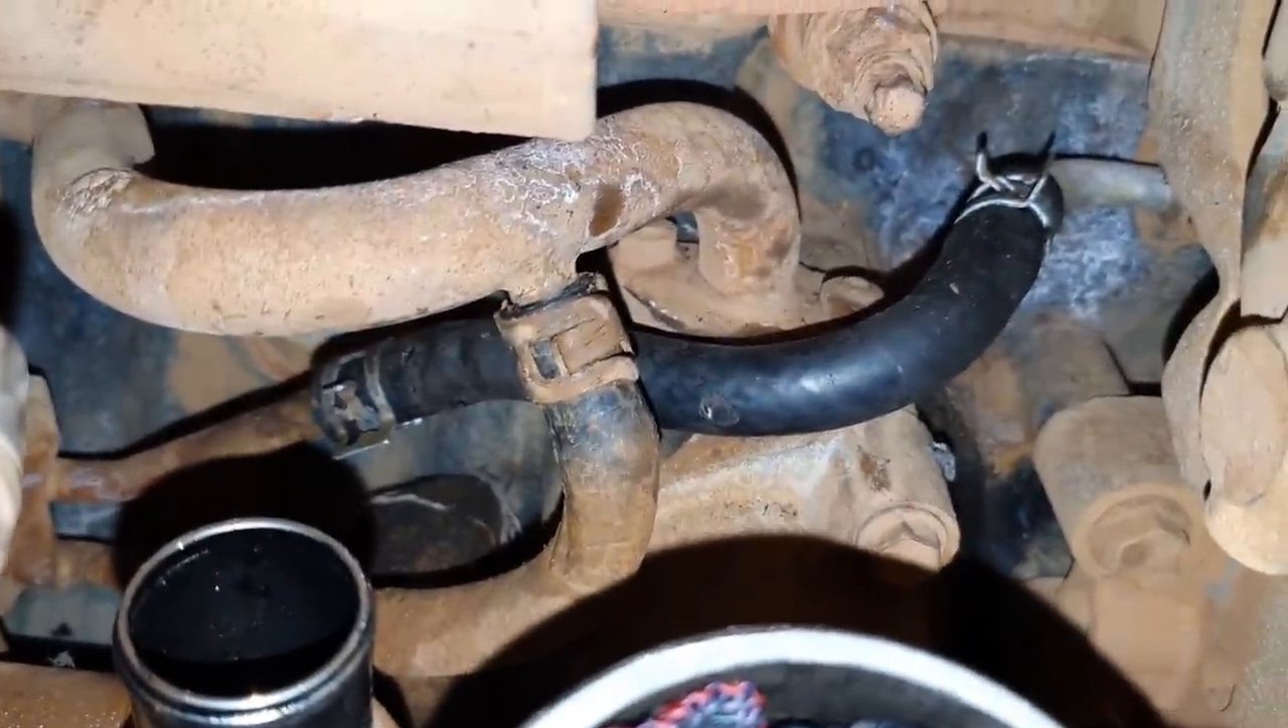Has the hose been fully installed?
Yes.